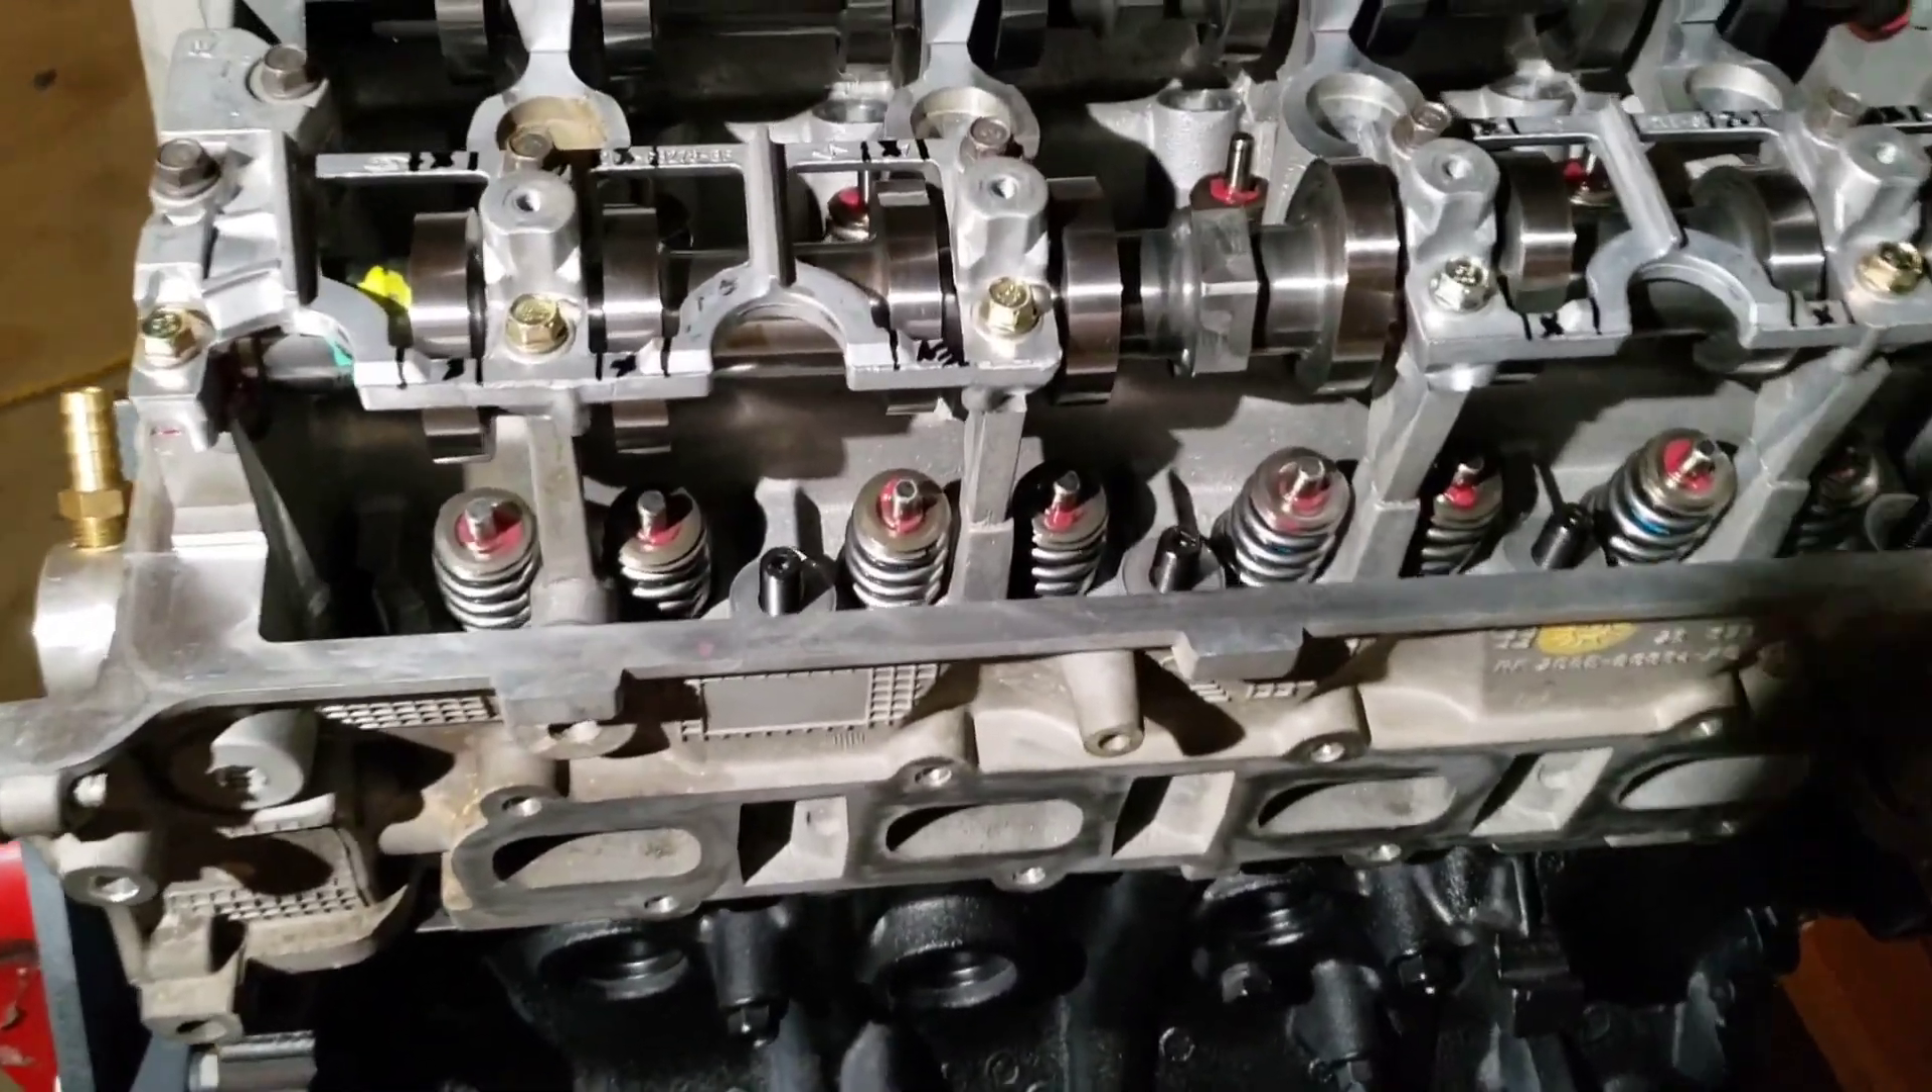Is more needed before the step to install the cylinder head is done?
No.